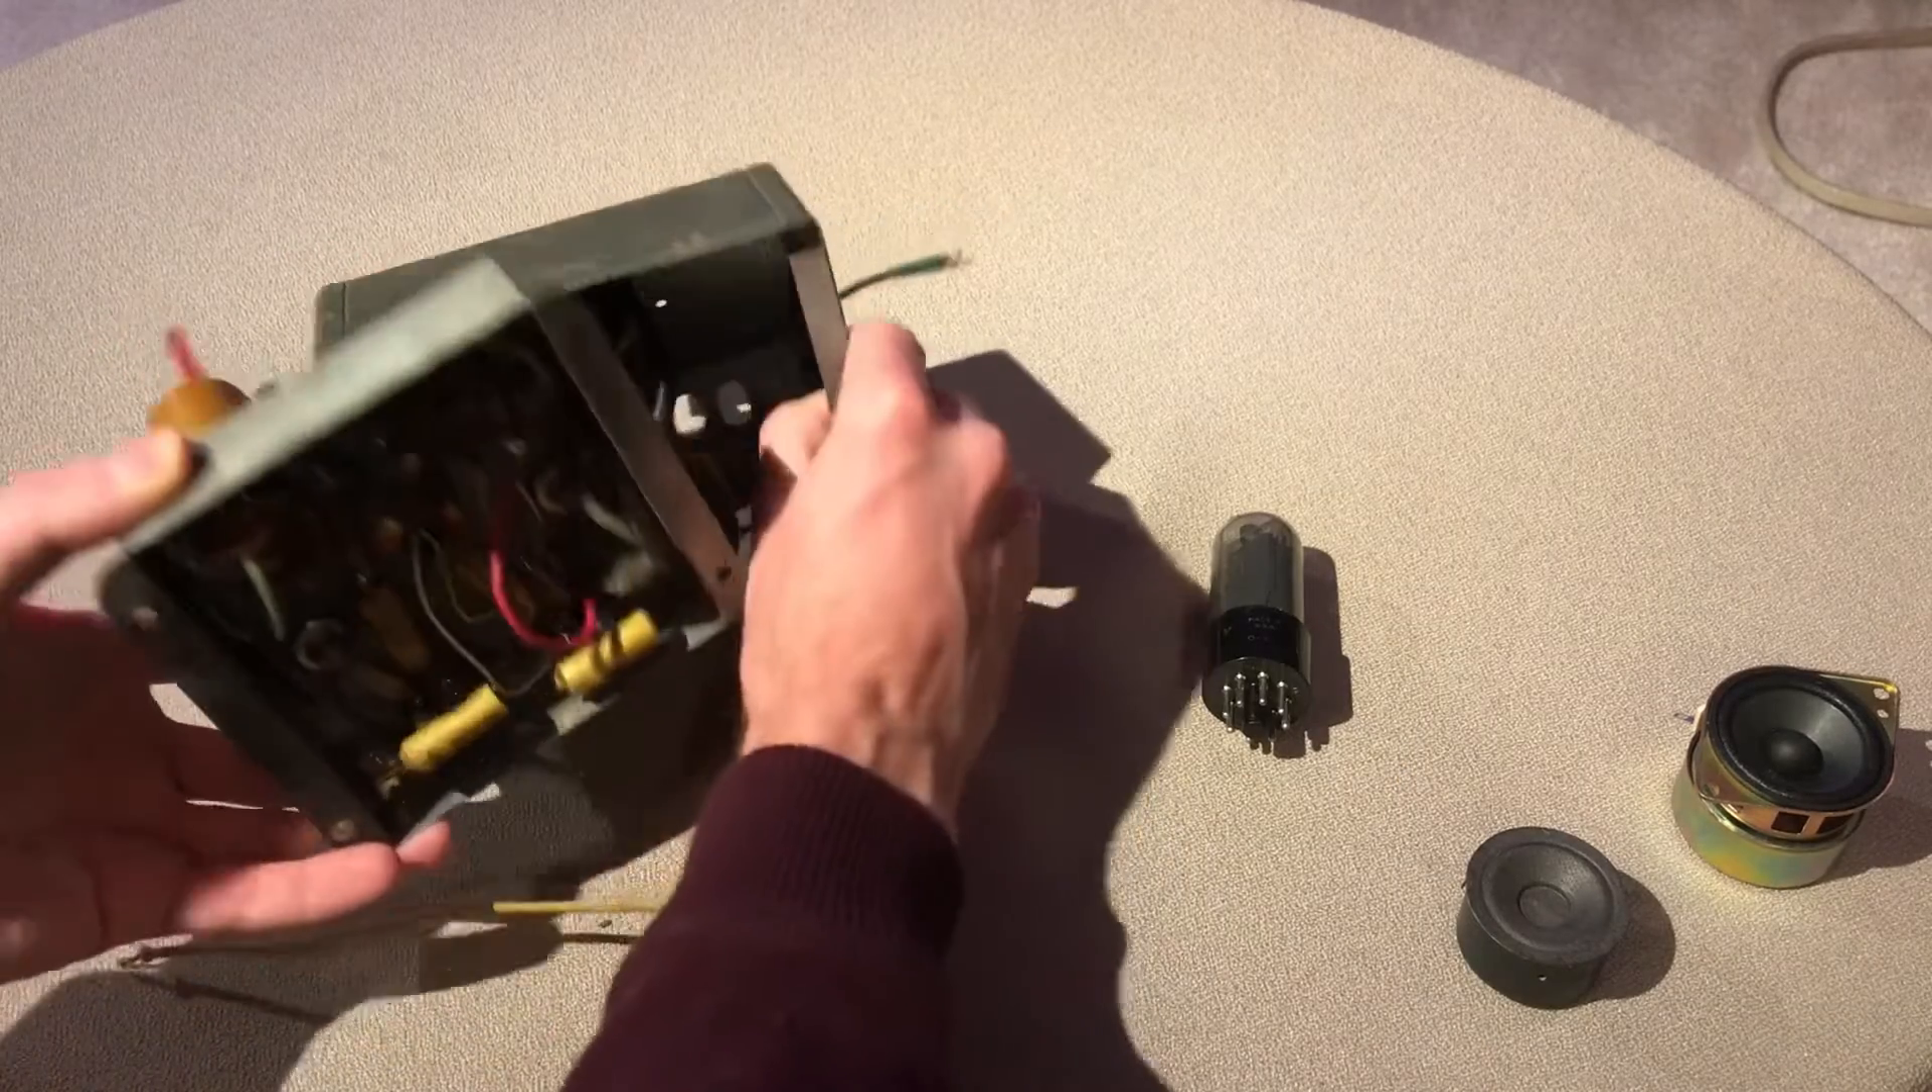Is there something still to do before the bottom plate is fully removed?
No.